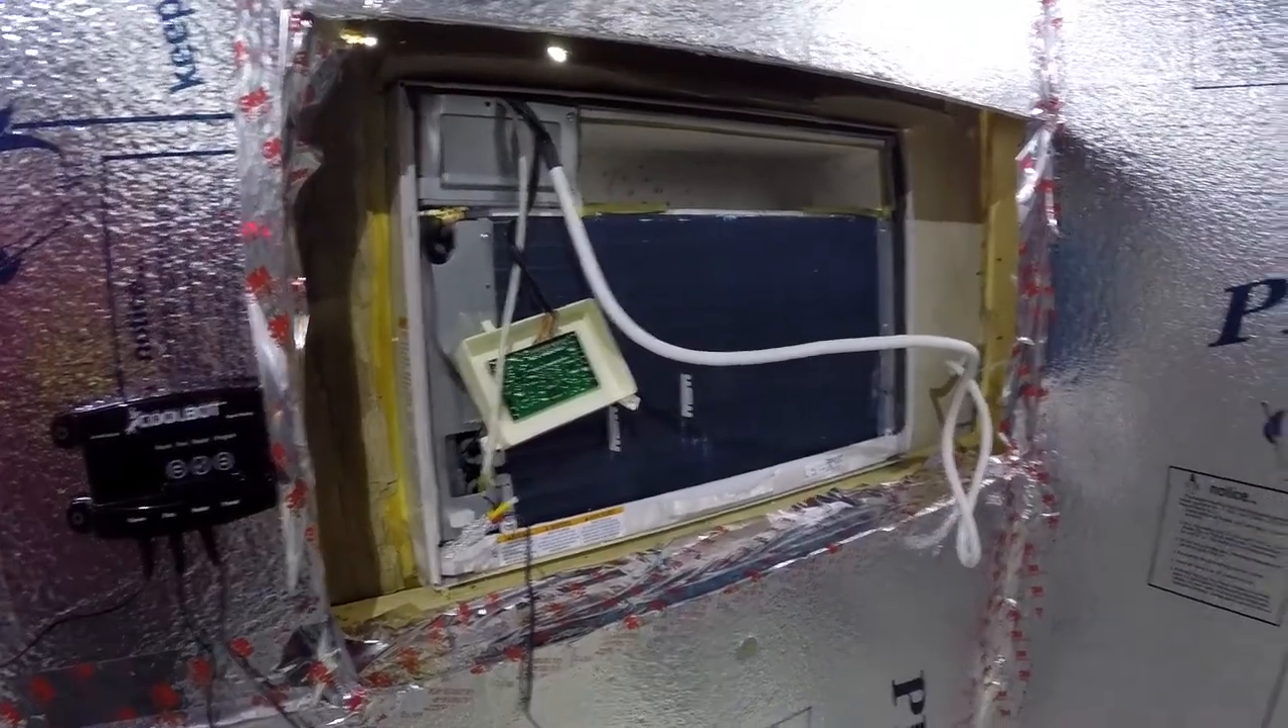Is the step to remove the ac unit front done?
Yes.